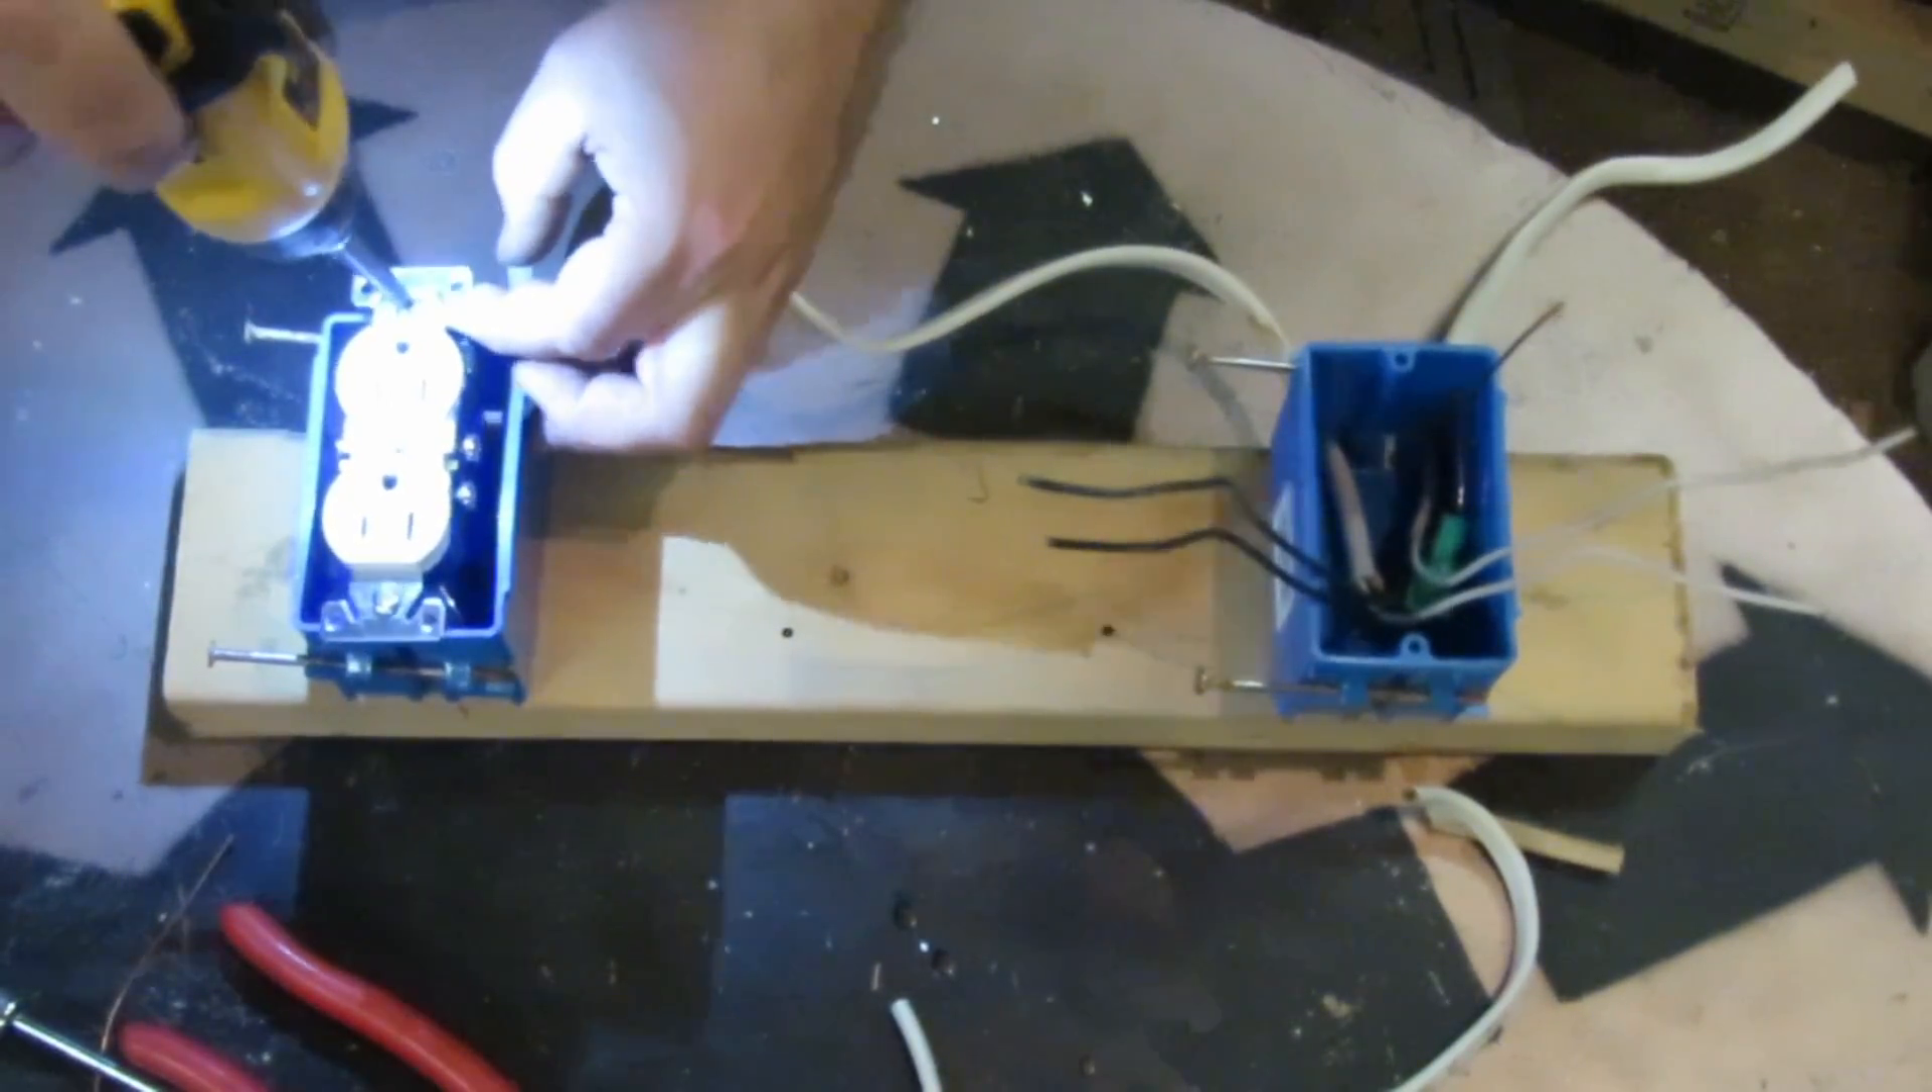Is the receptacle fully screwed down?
No.